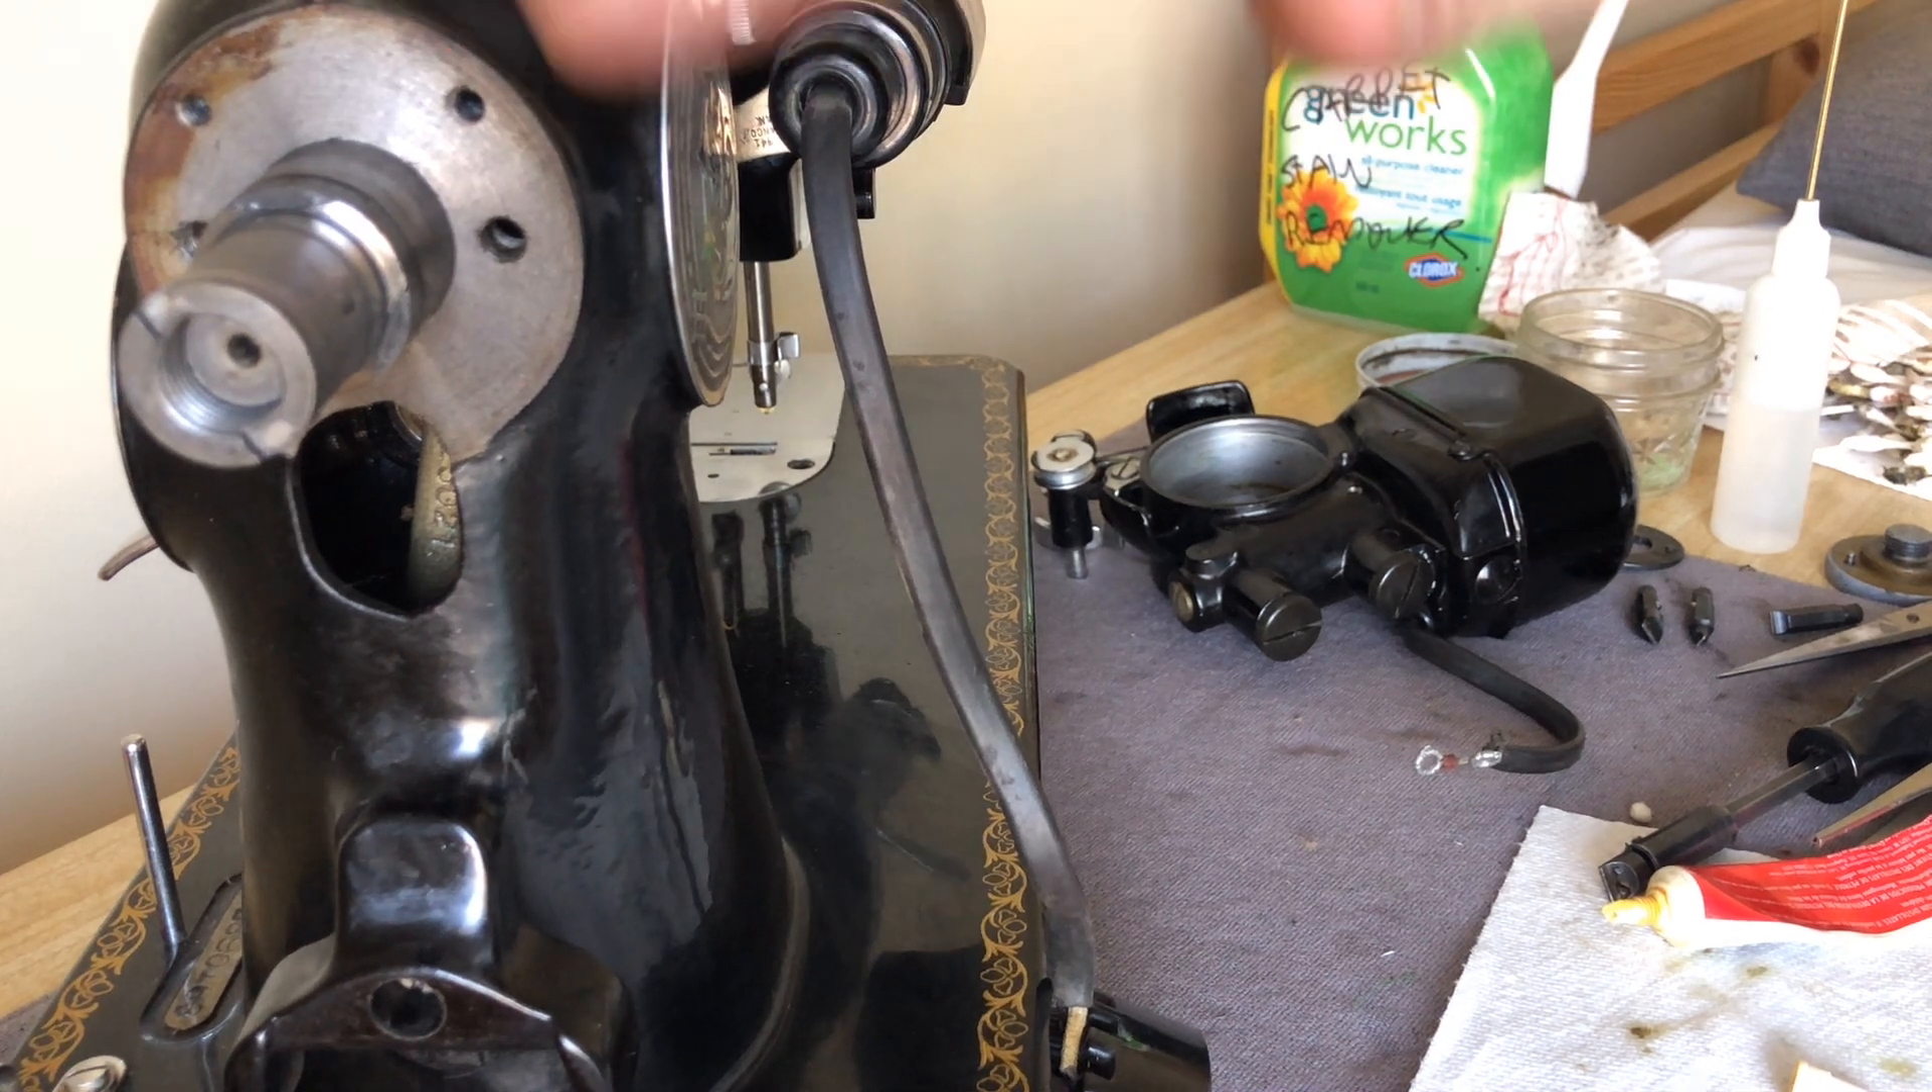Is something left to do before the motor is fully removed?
No.